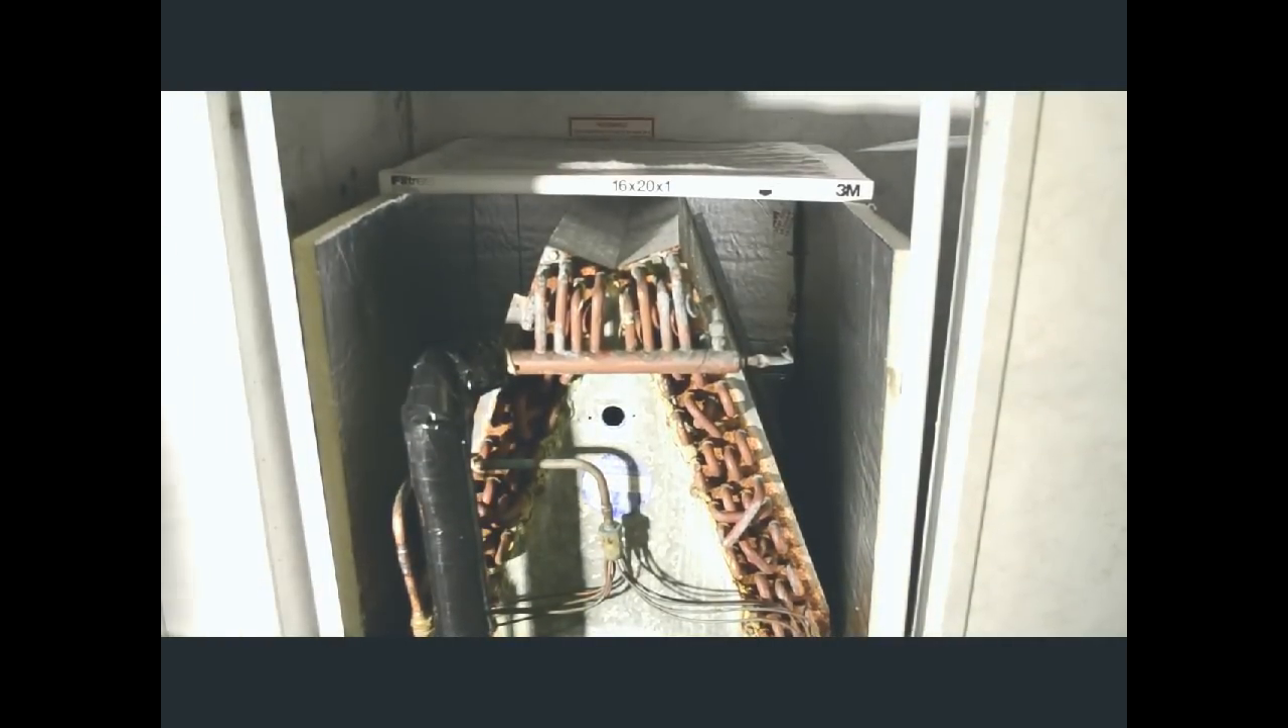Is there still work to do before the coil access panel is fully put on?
Yes.